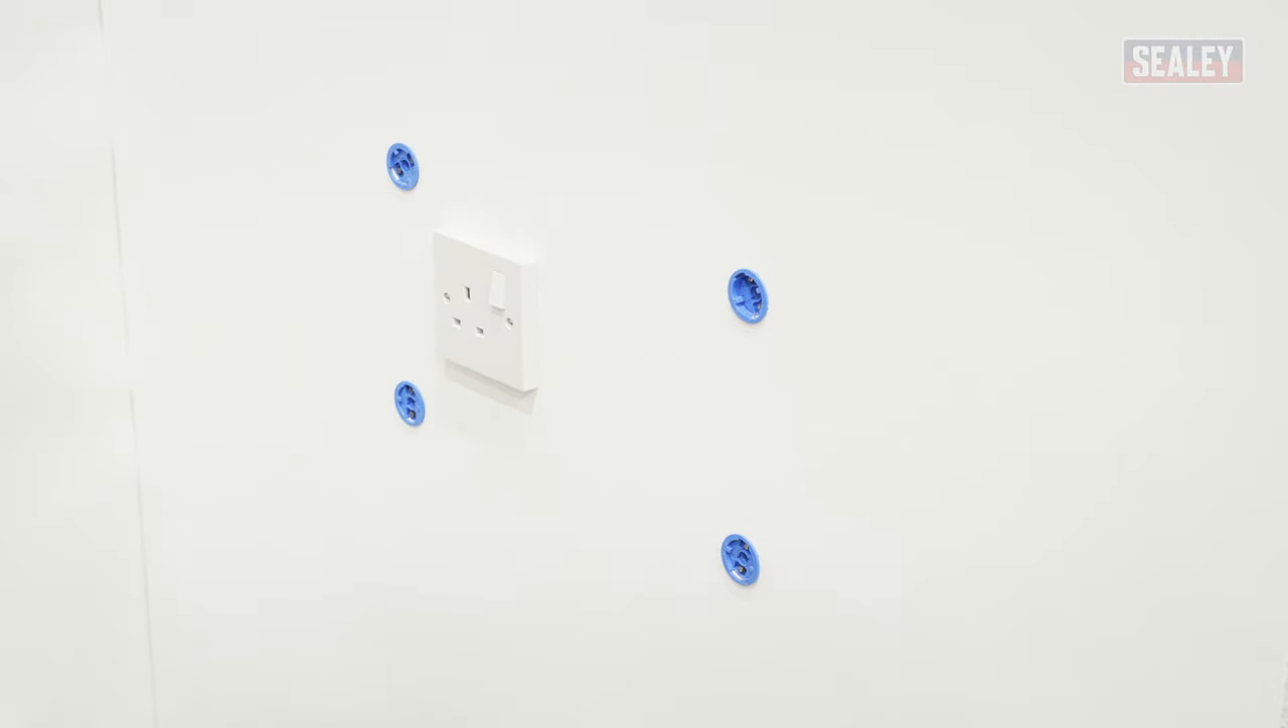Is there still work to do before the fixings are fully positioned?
No.